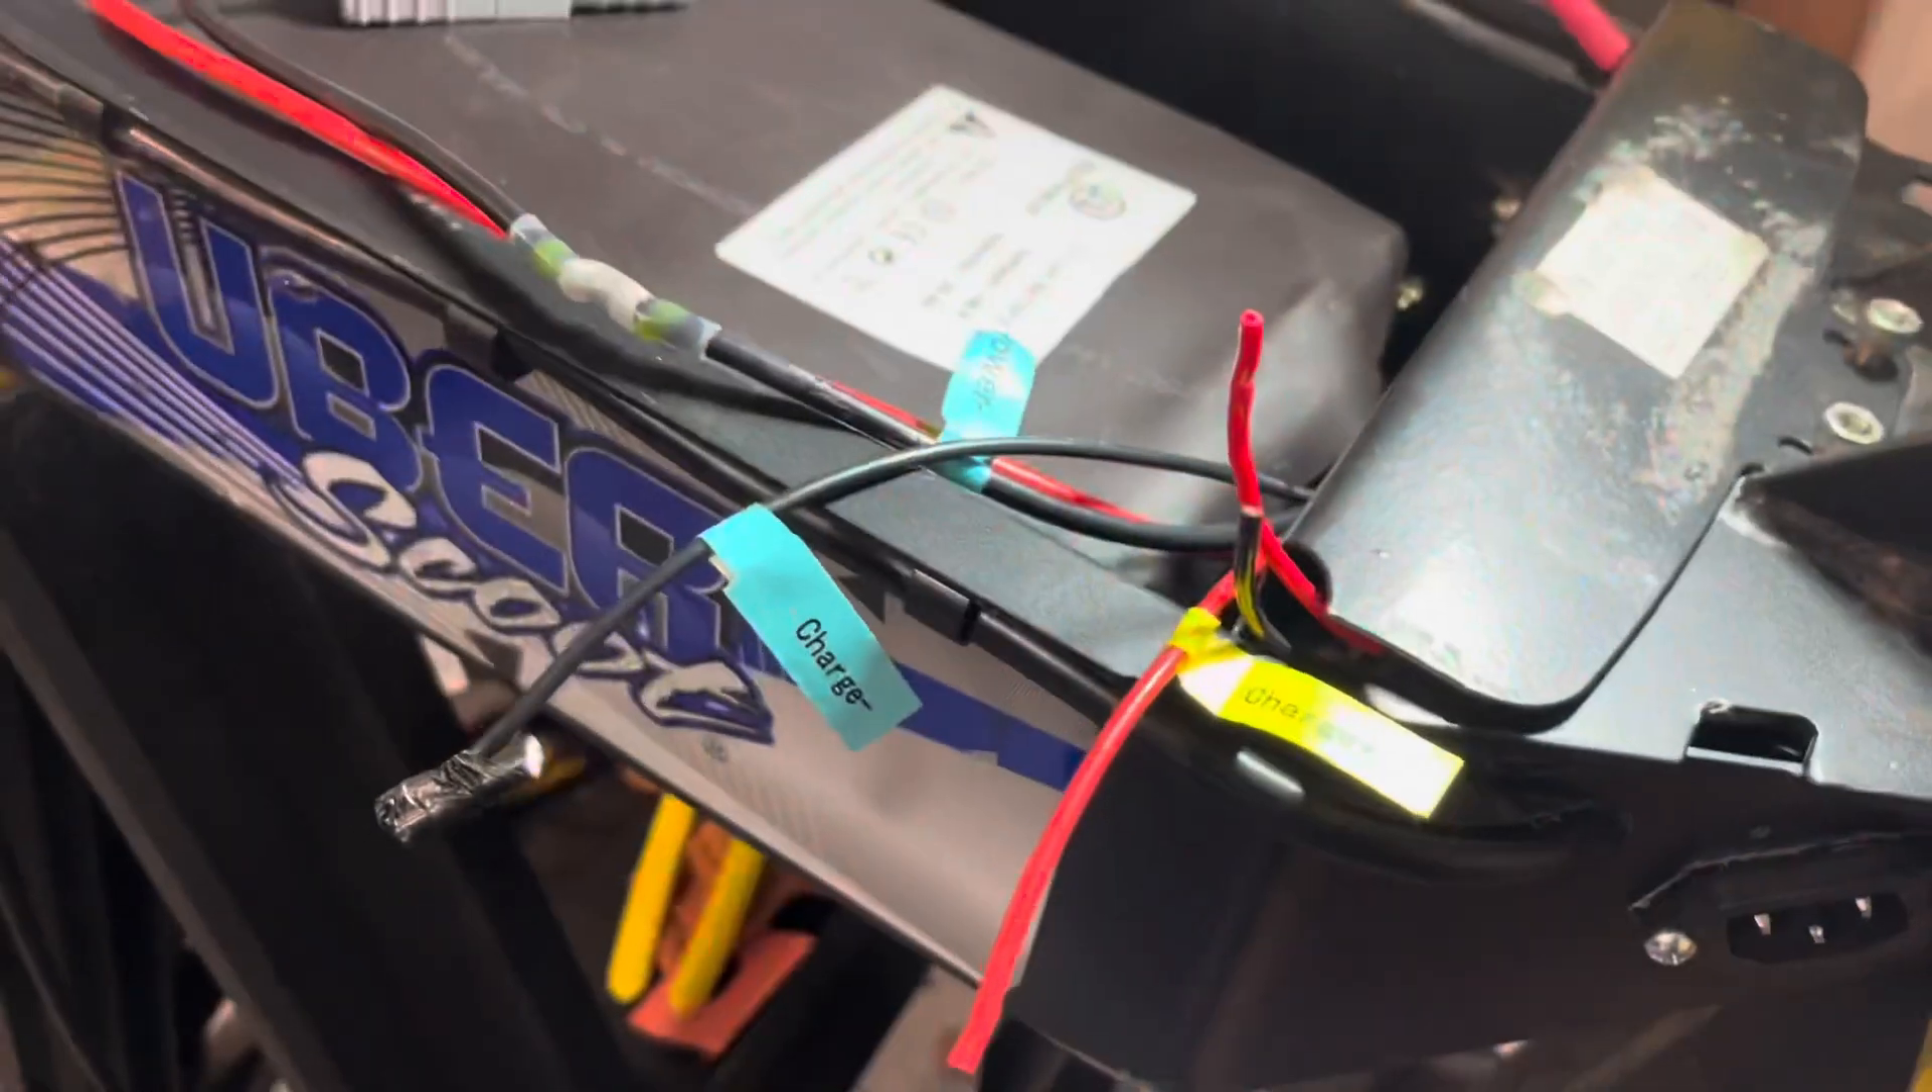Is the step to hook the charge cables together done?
No.